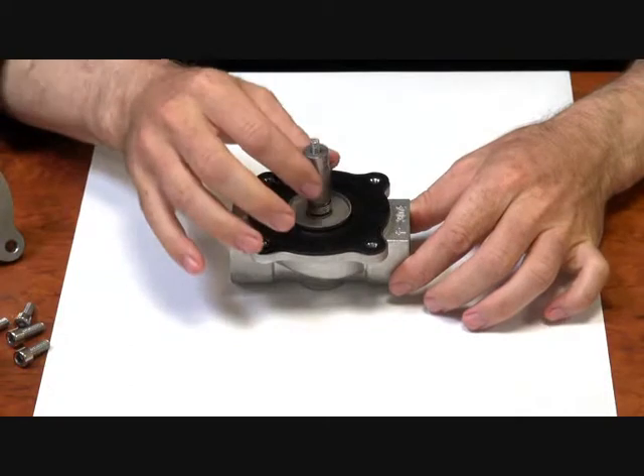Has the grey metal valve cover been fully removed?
Yes.